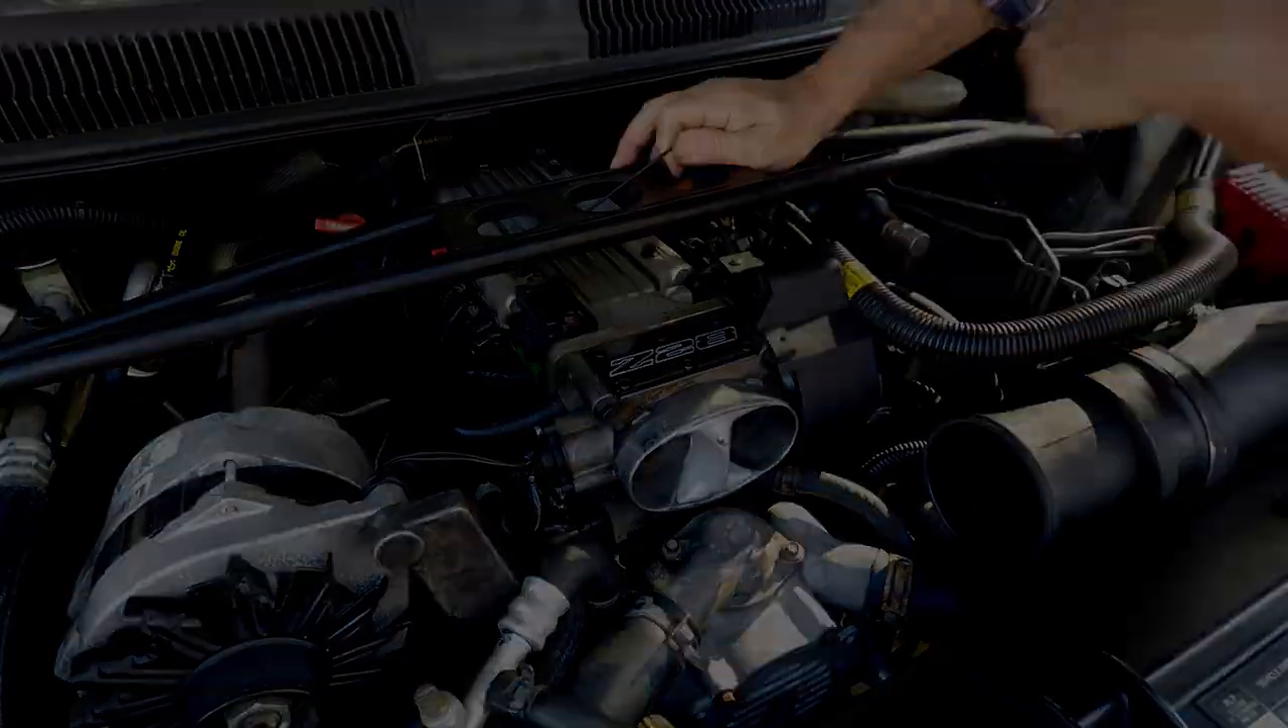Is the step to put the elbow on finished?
No.